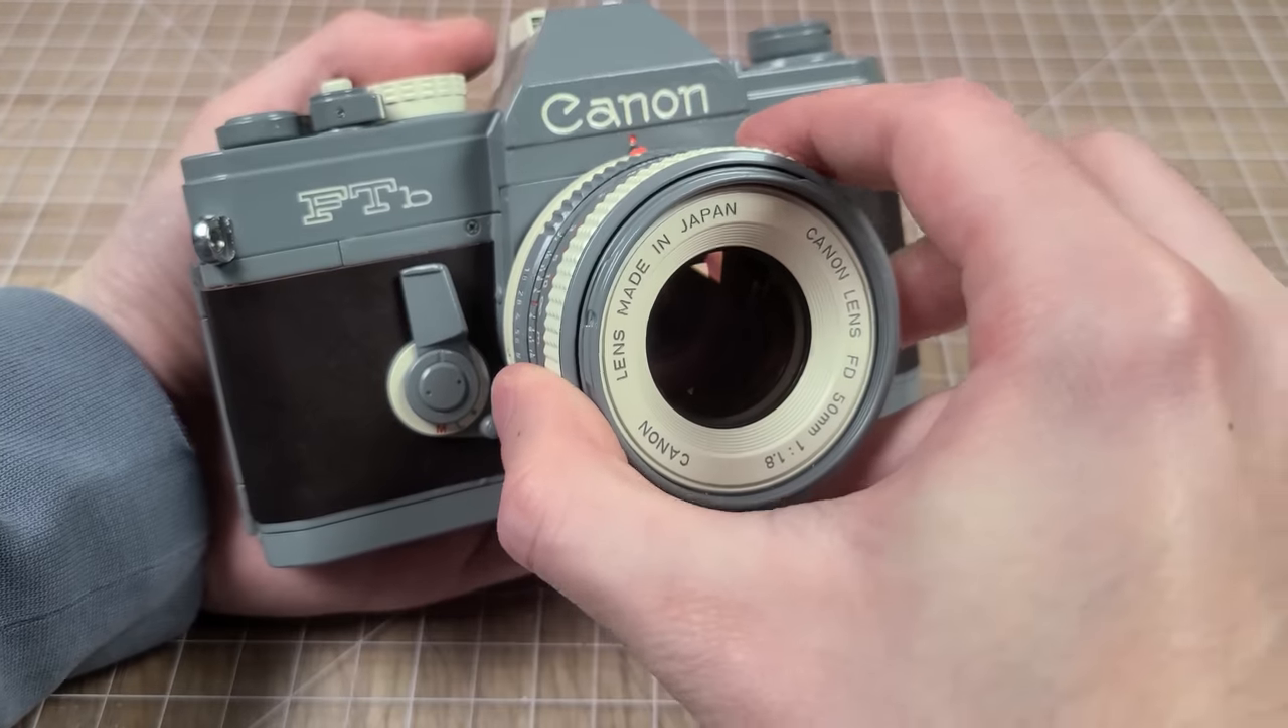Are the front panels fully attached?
Yes.